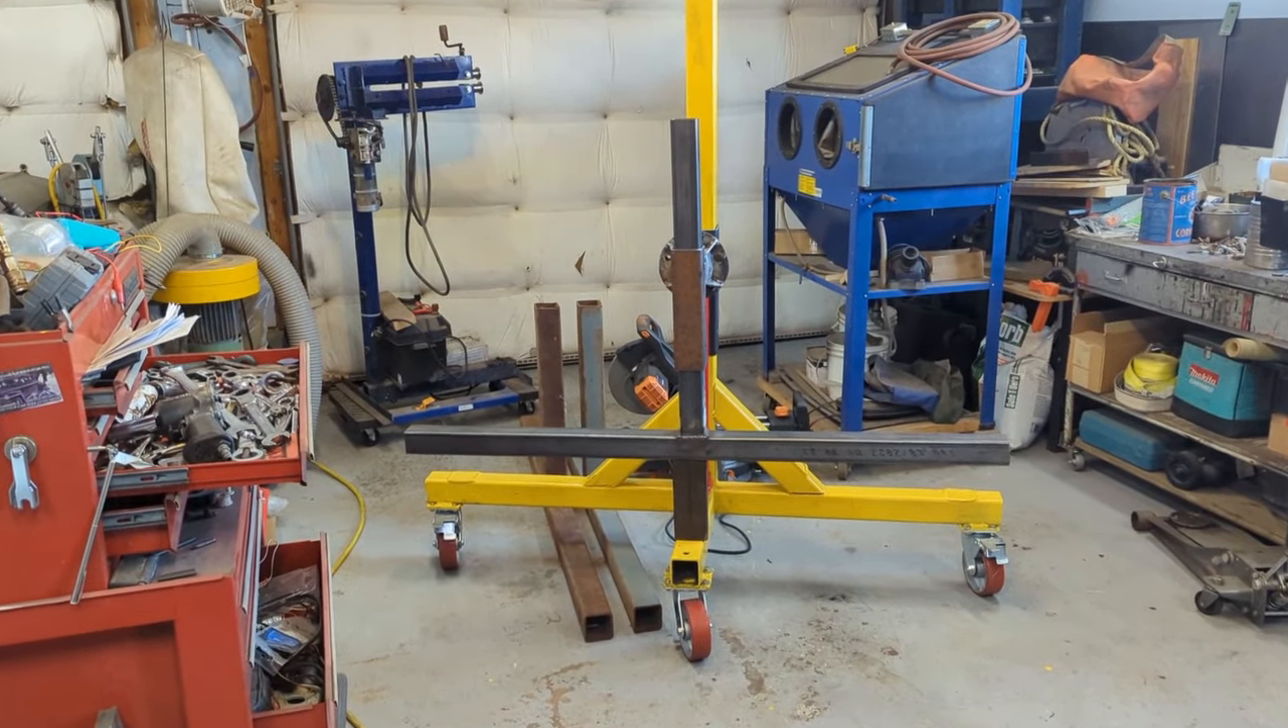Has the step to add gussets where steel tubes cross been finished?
No.